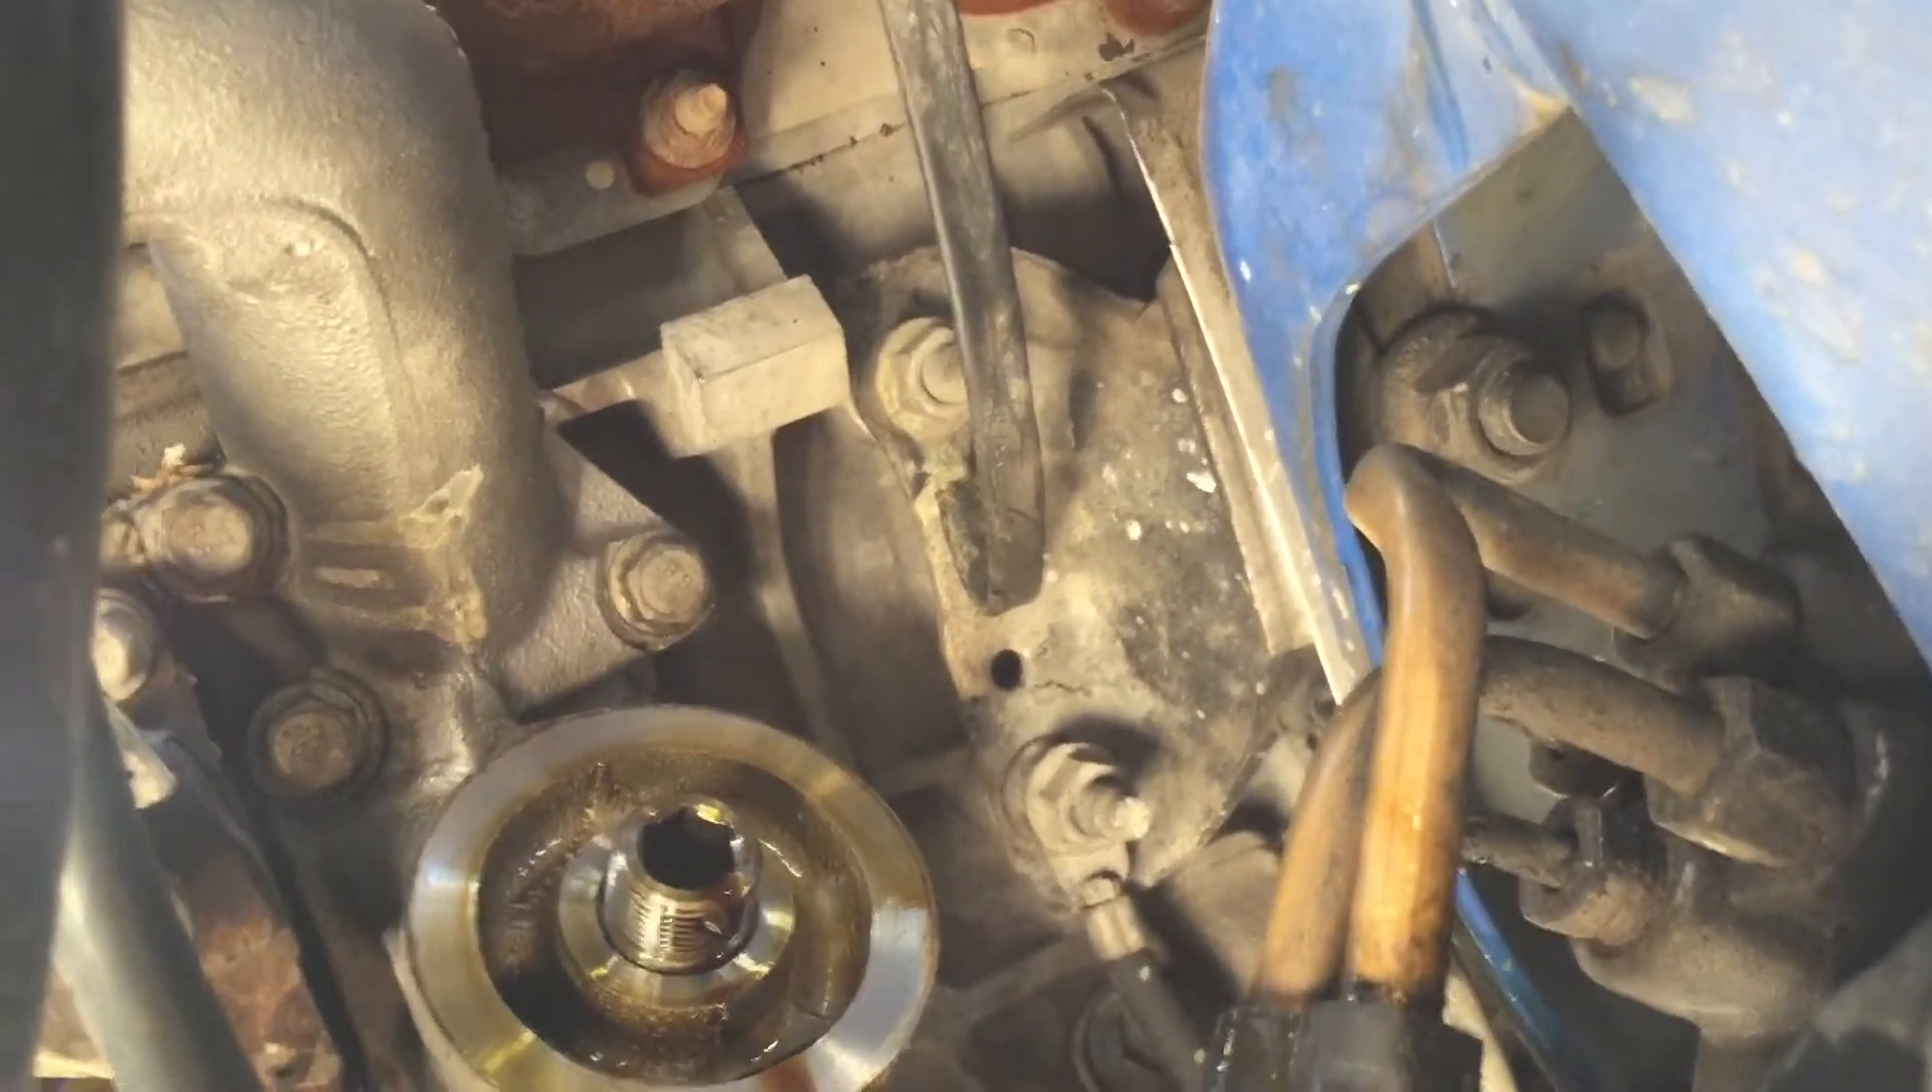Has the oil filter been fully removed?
Yes.